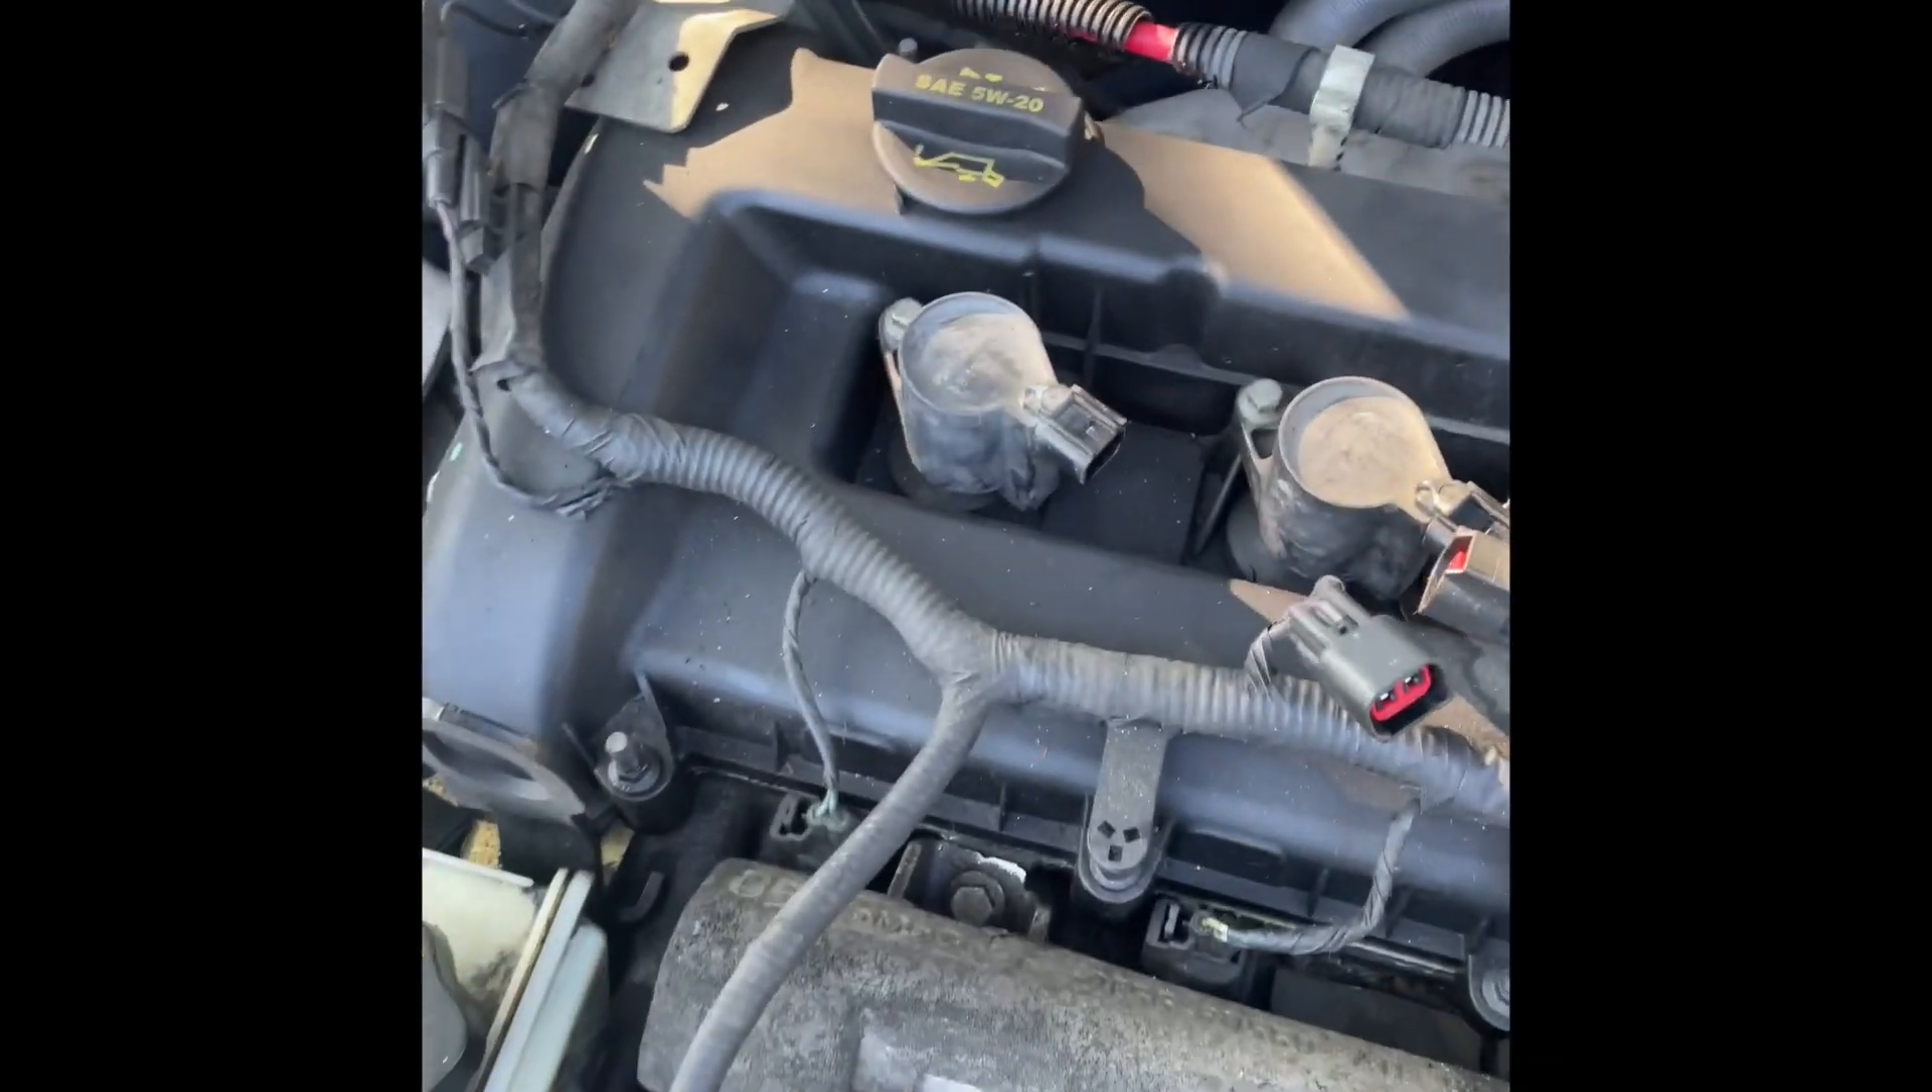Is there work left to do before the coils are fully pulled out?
Yes.